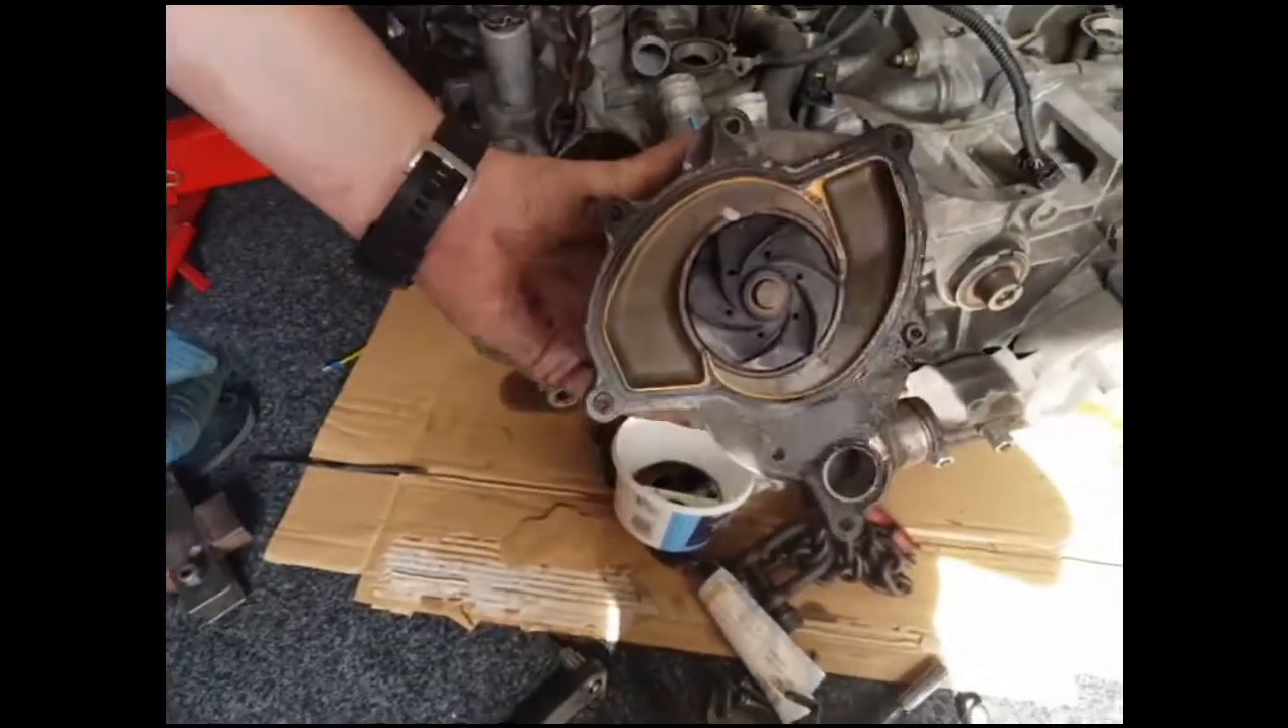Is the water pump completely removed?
Yes.